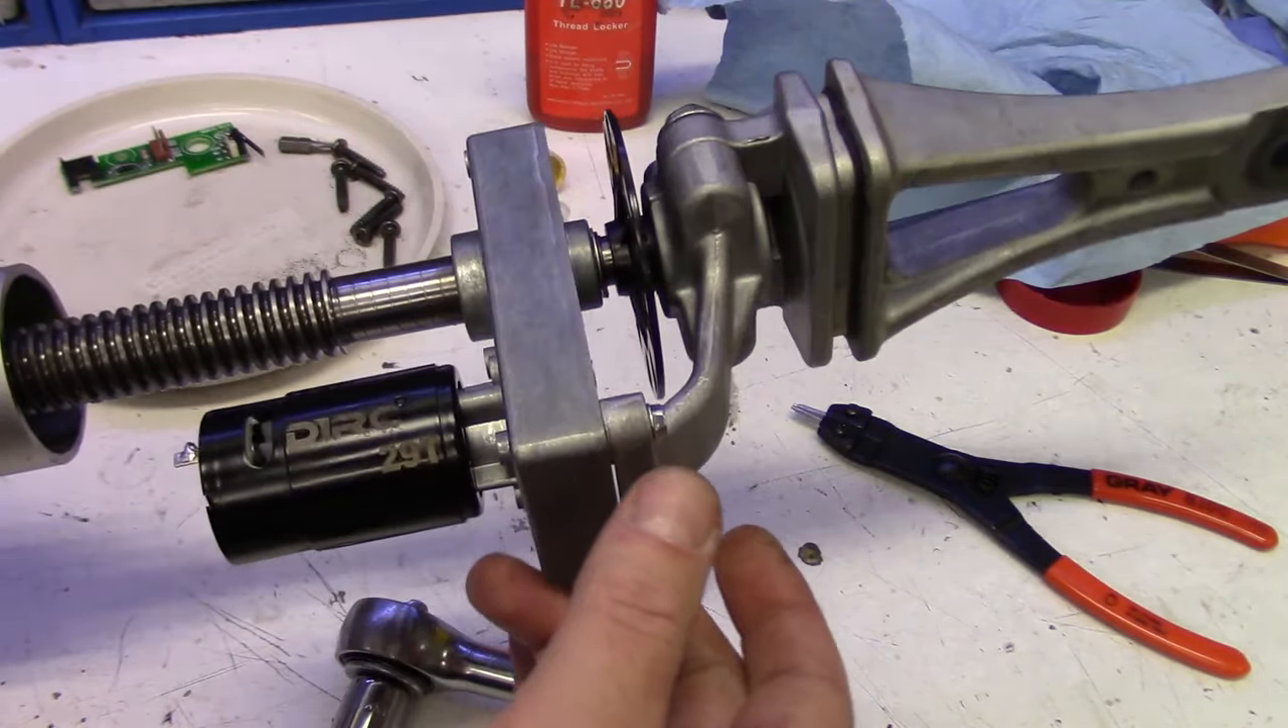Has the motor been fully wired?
No.